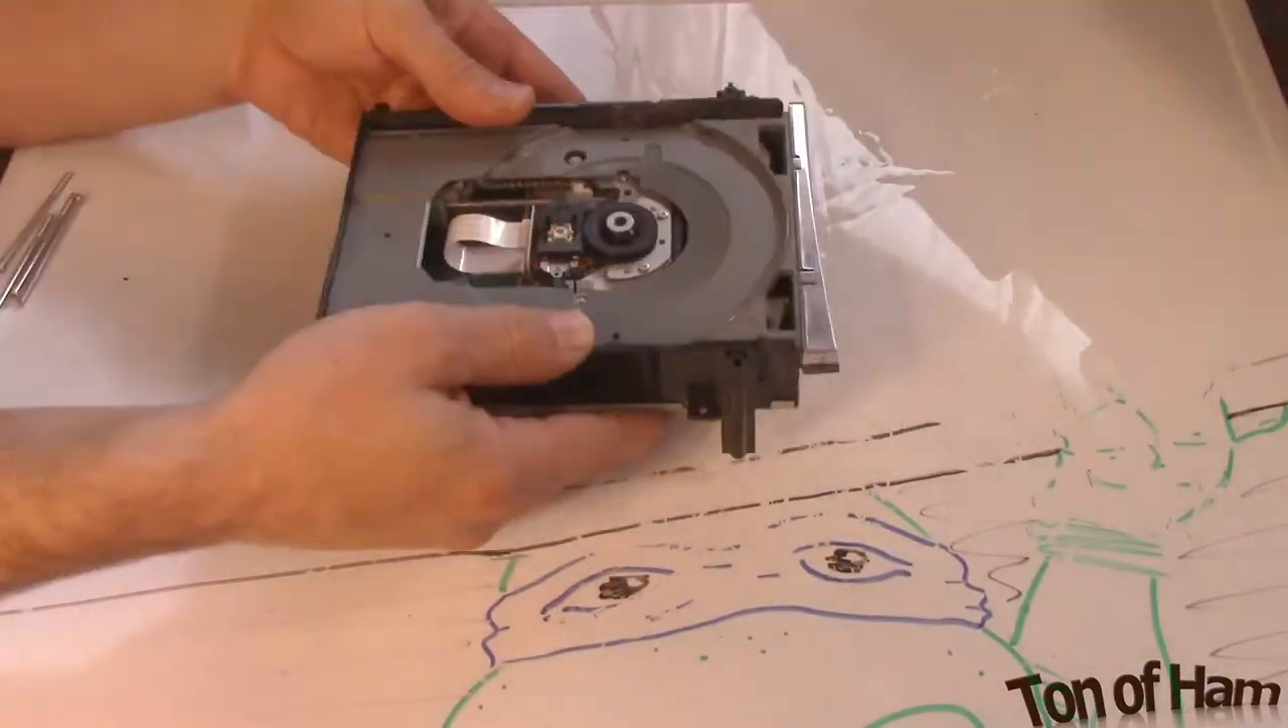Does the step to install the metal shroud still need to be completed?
Yes.